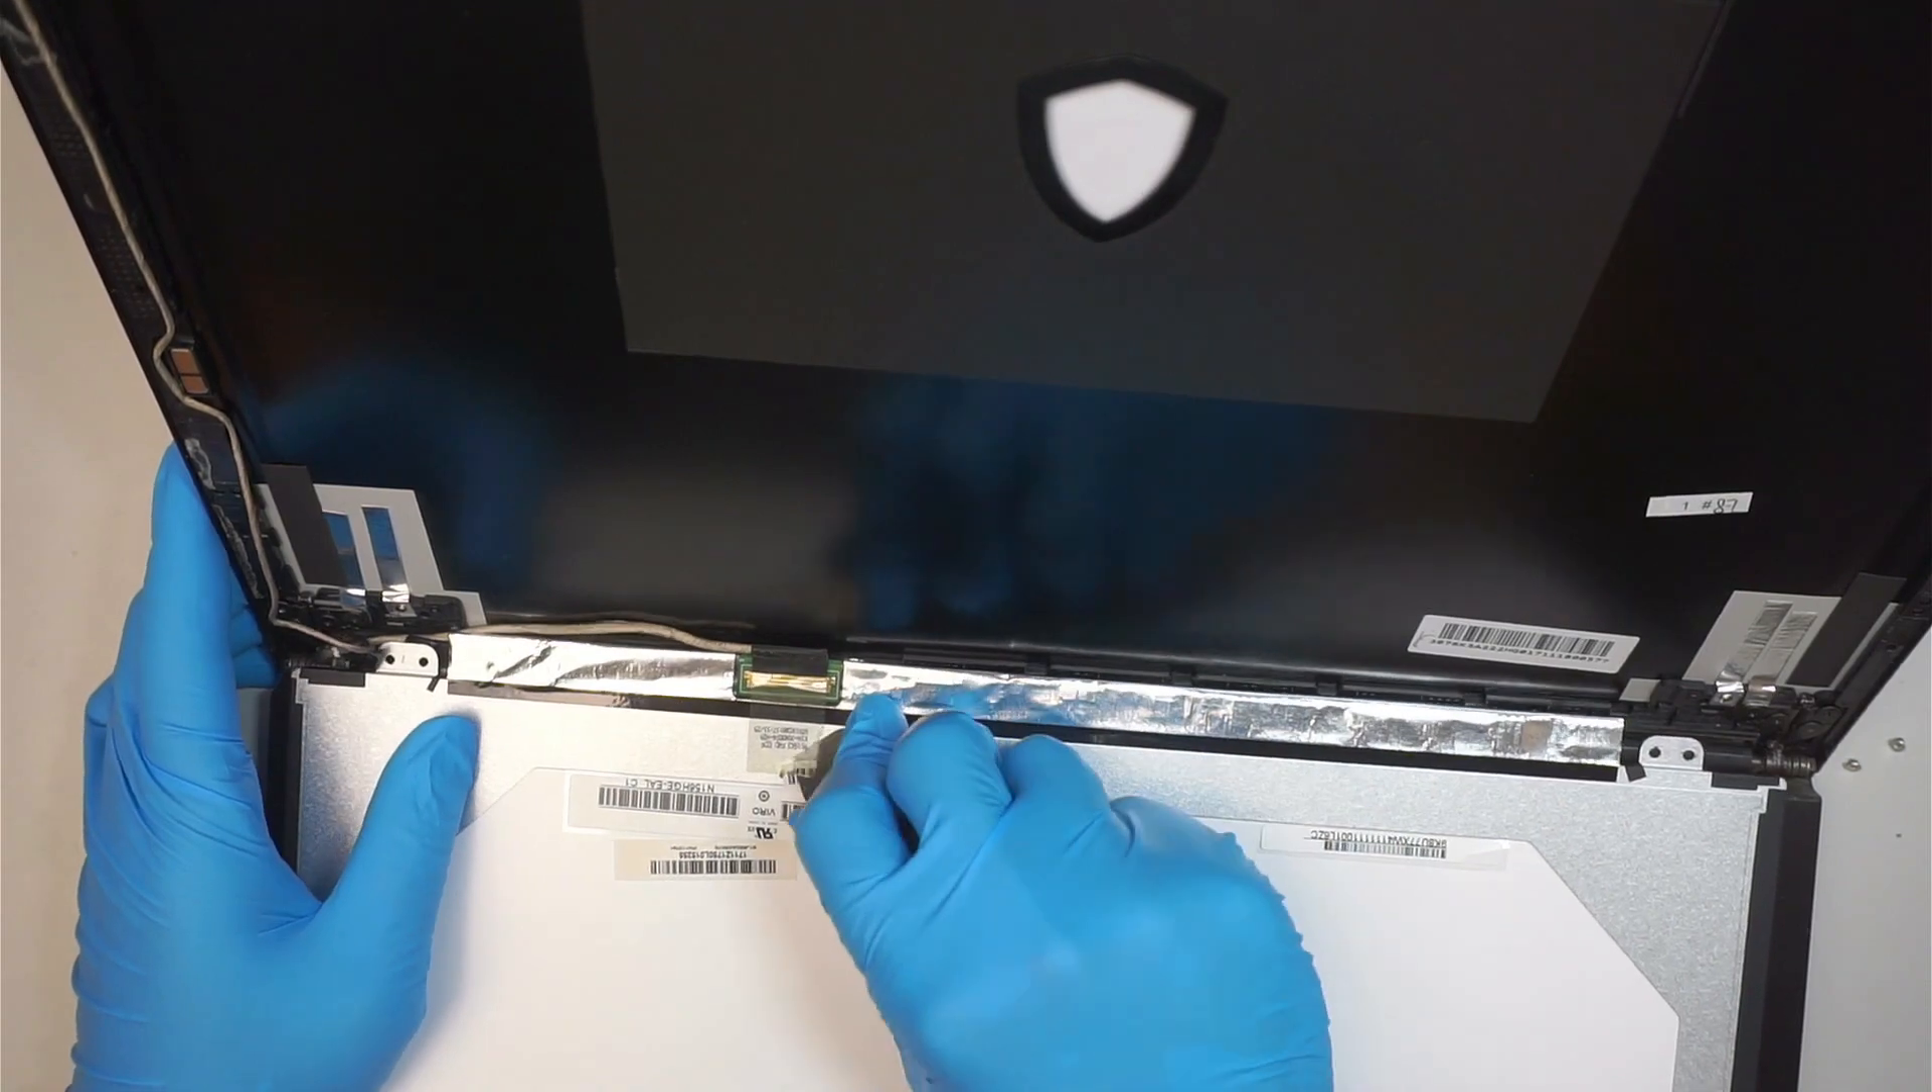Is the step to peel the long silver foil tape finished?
No.